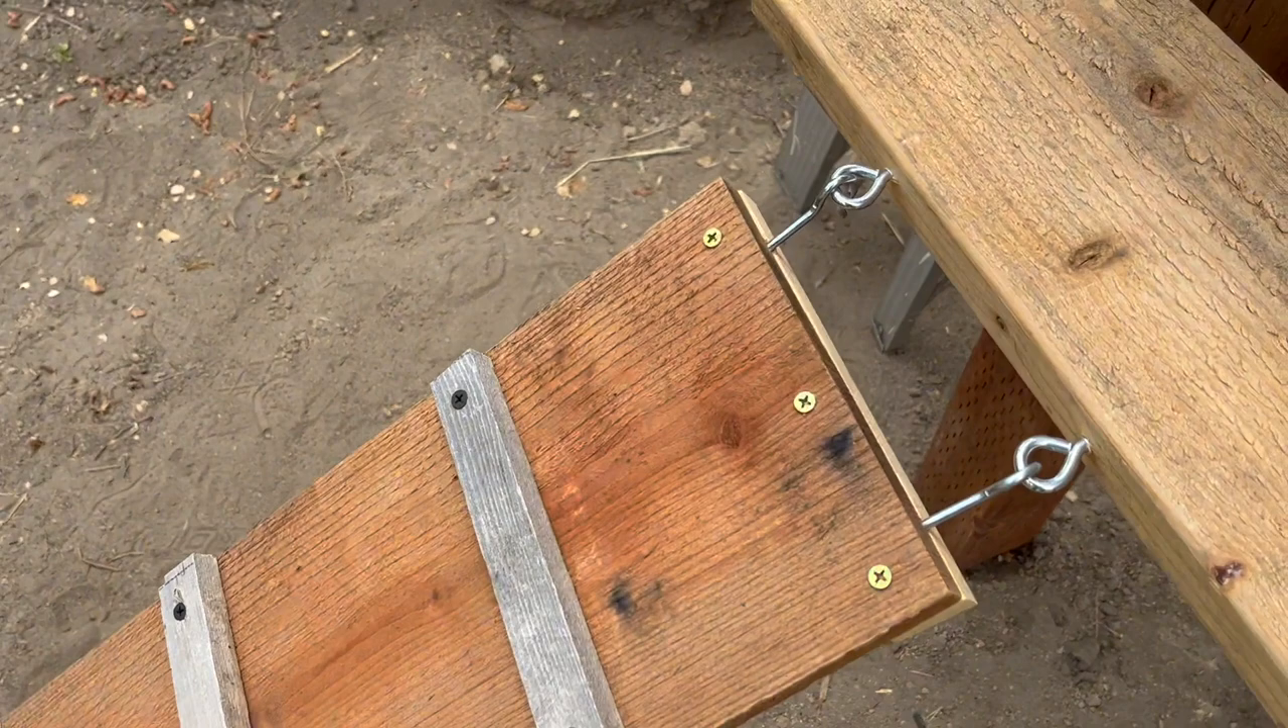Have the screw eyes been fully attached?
Yes.